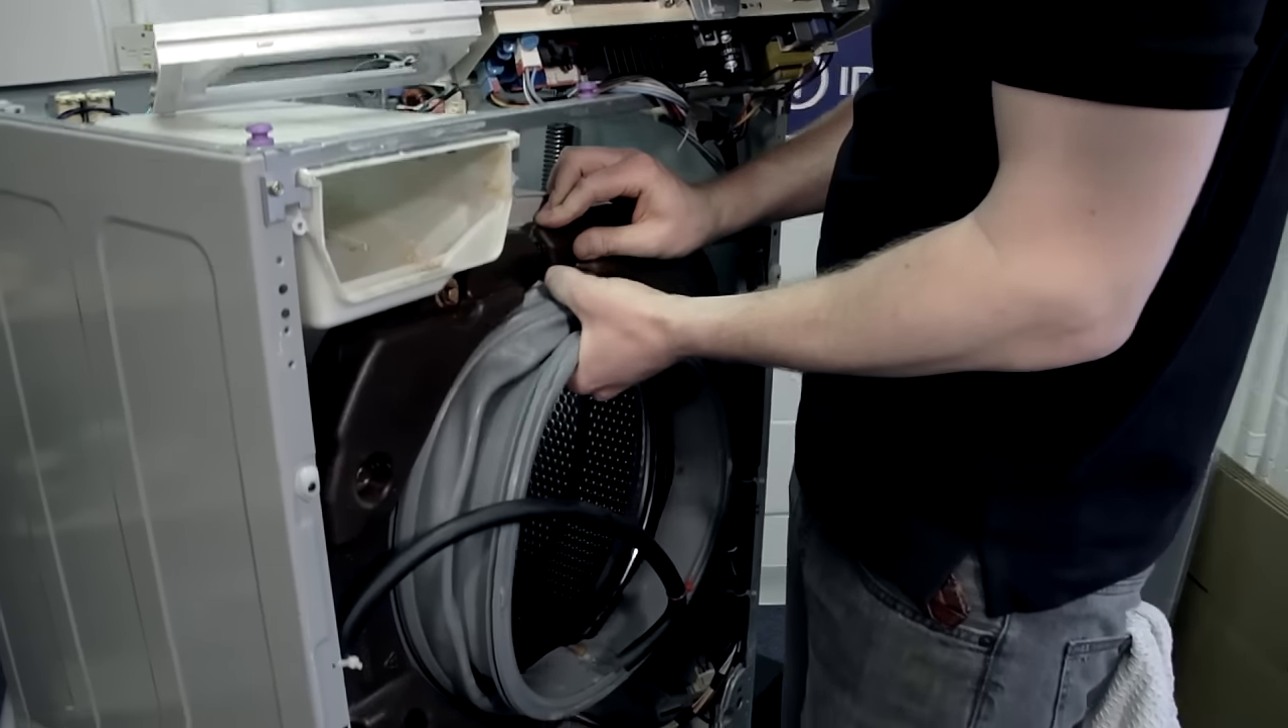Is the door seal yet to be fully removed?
Yes.